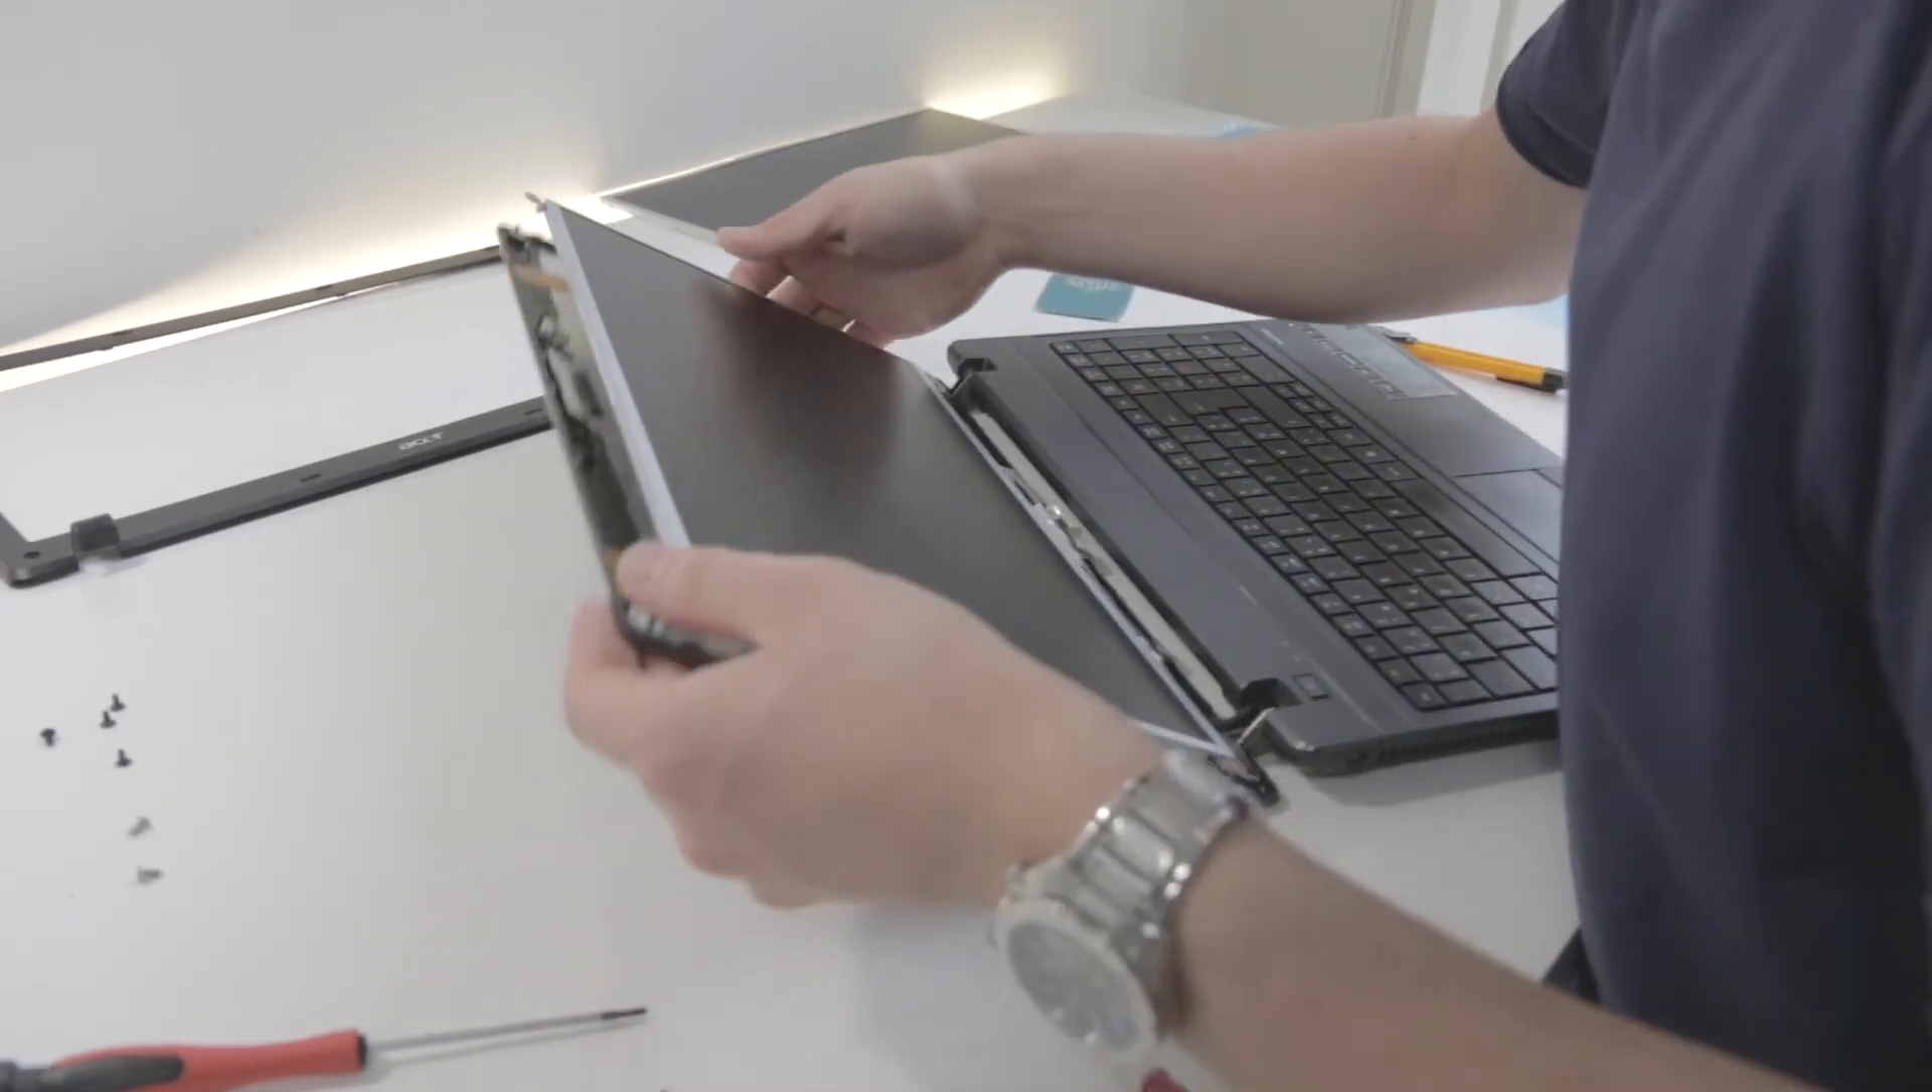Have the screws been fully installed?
No.